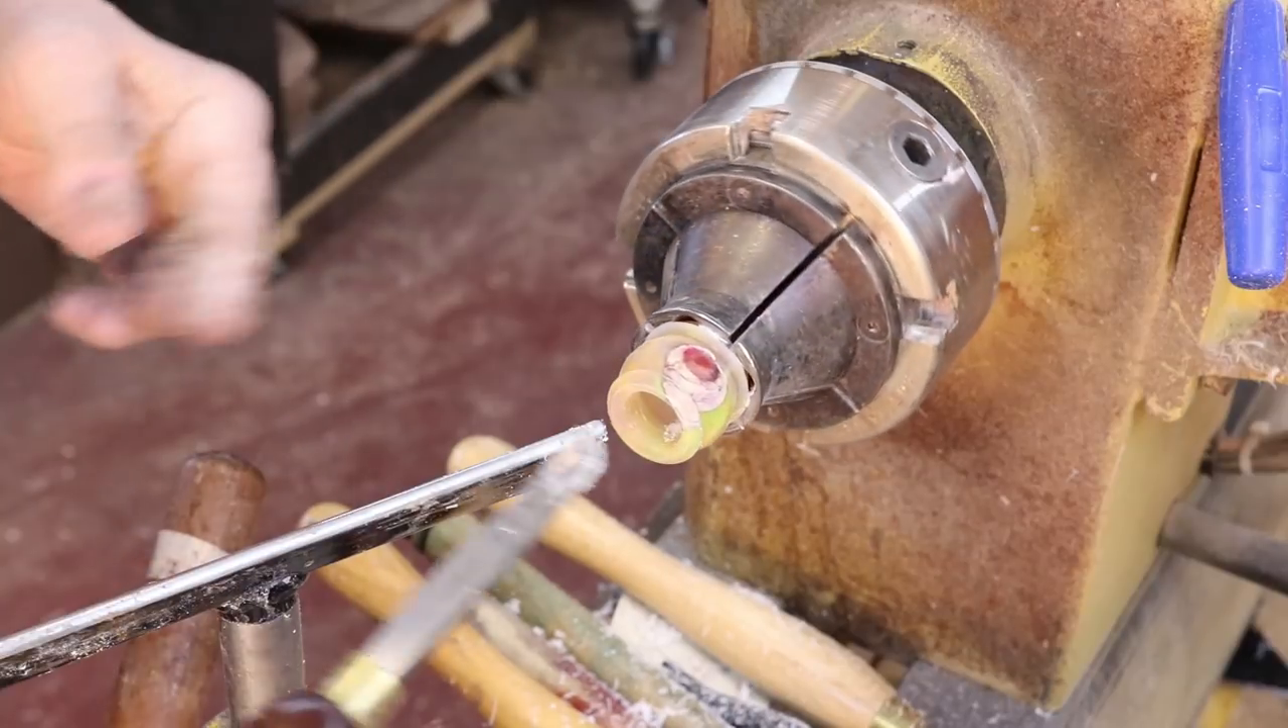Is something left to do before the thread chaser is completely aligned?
Yes.